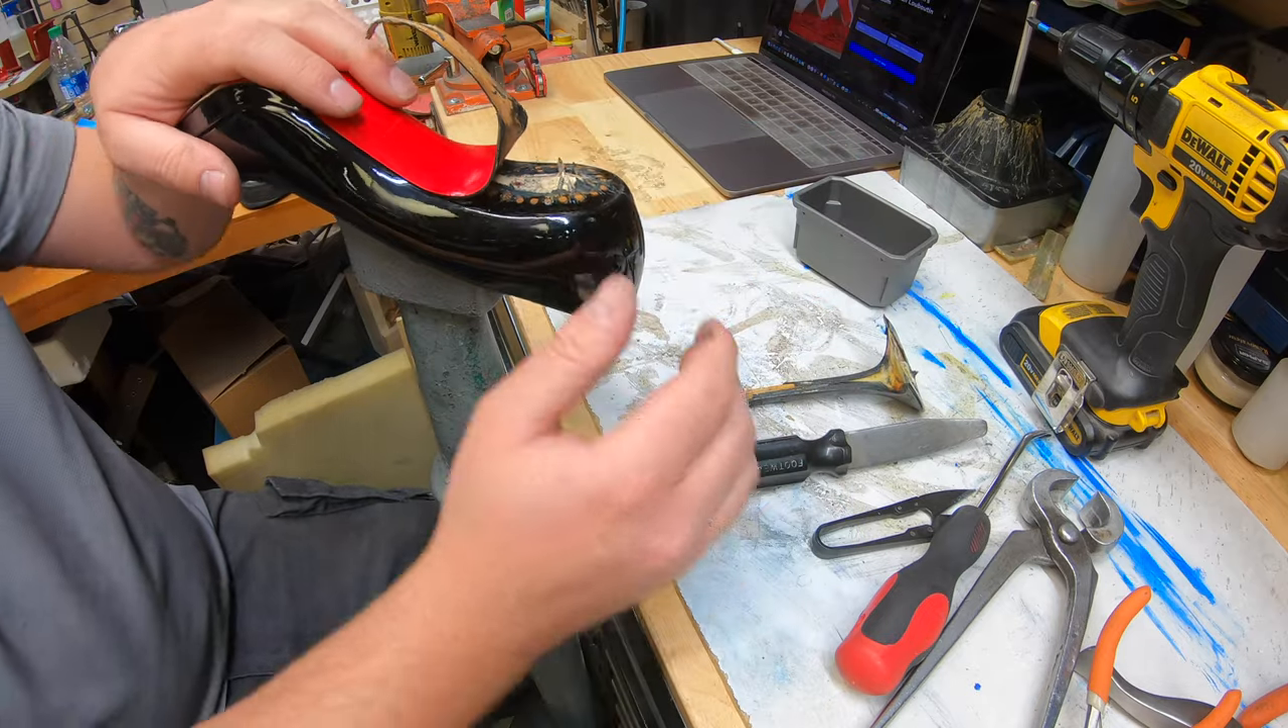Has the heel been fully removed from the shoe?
Yes.